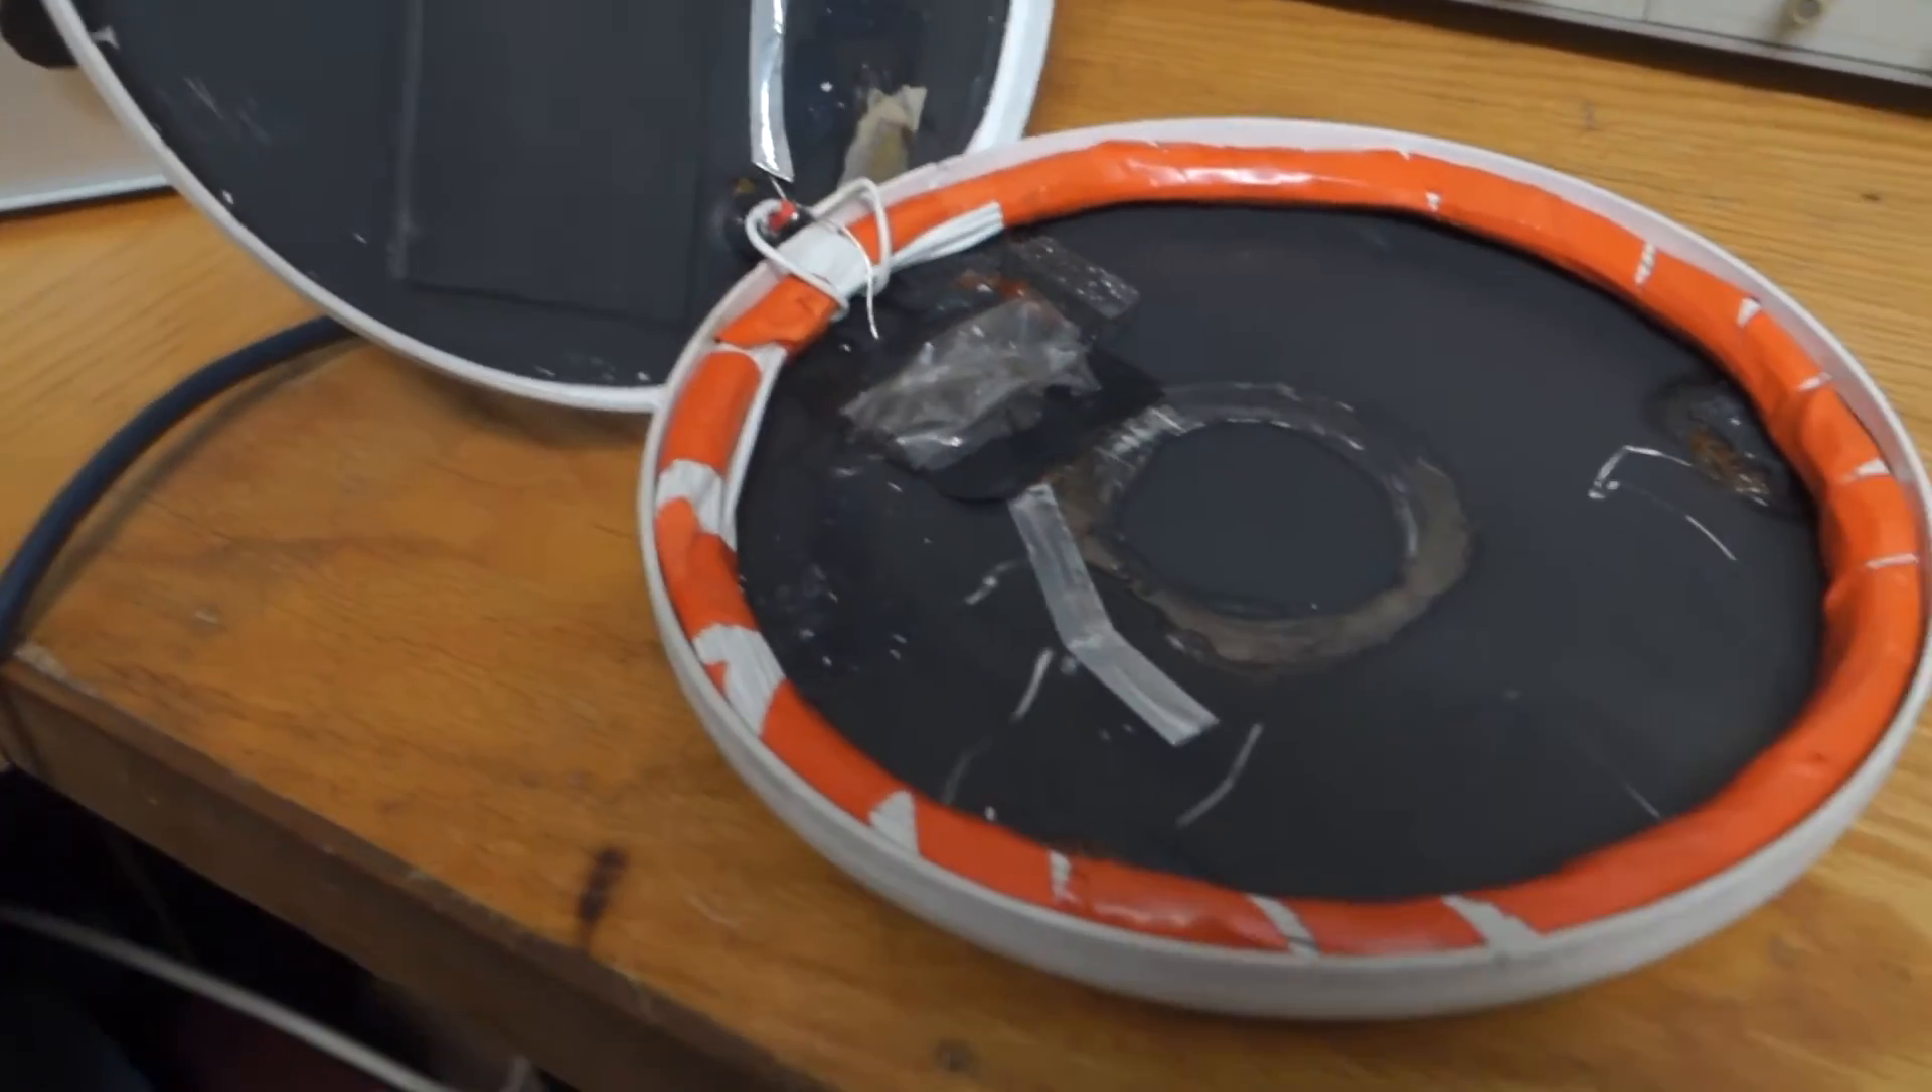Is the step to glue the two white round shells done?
No.